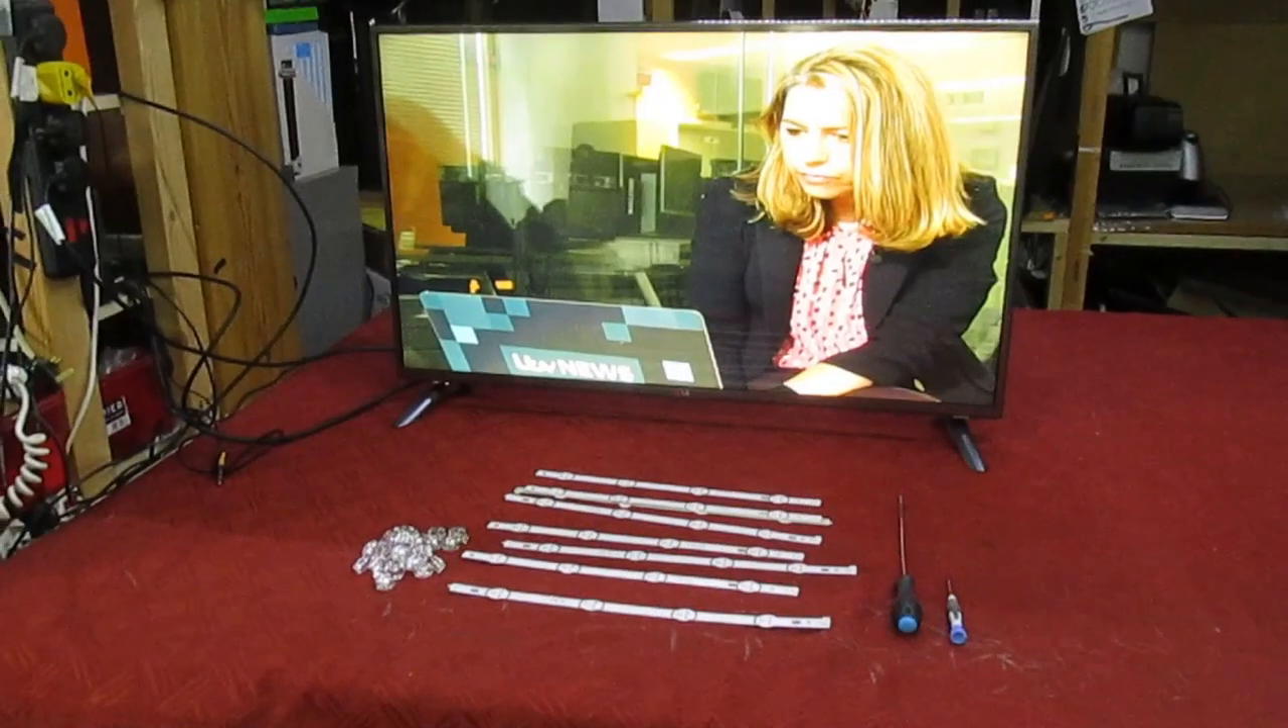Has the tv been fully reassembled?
Yes.